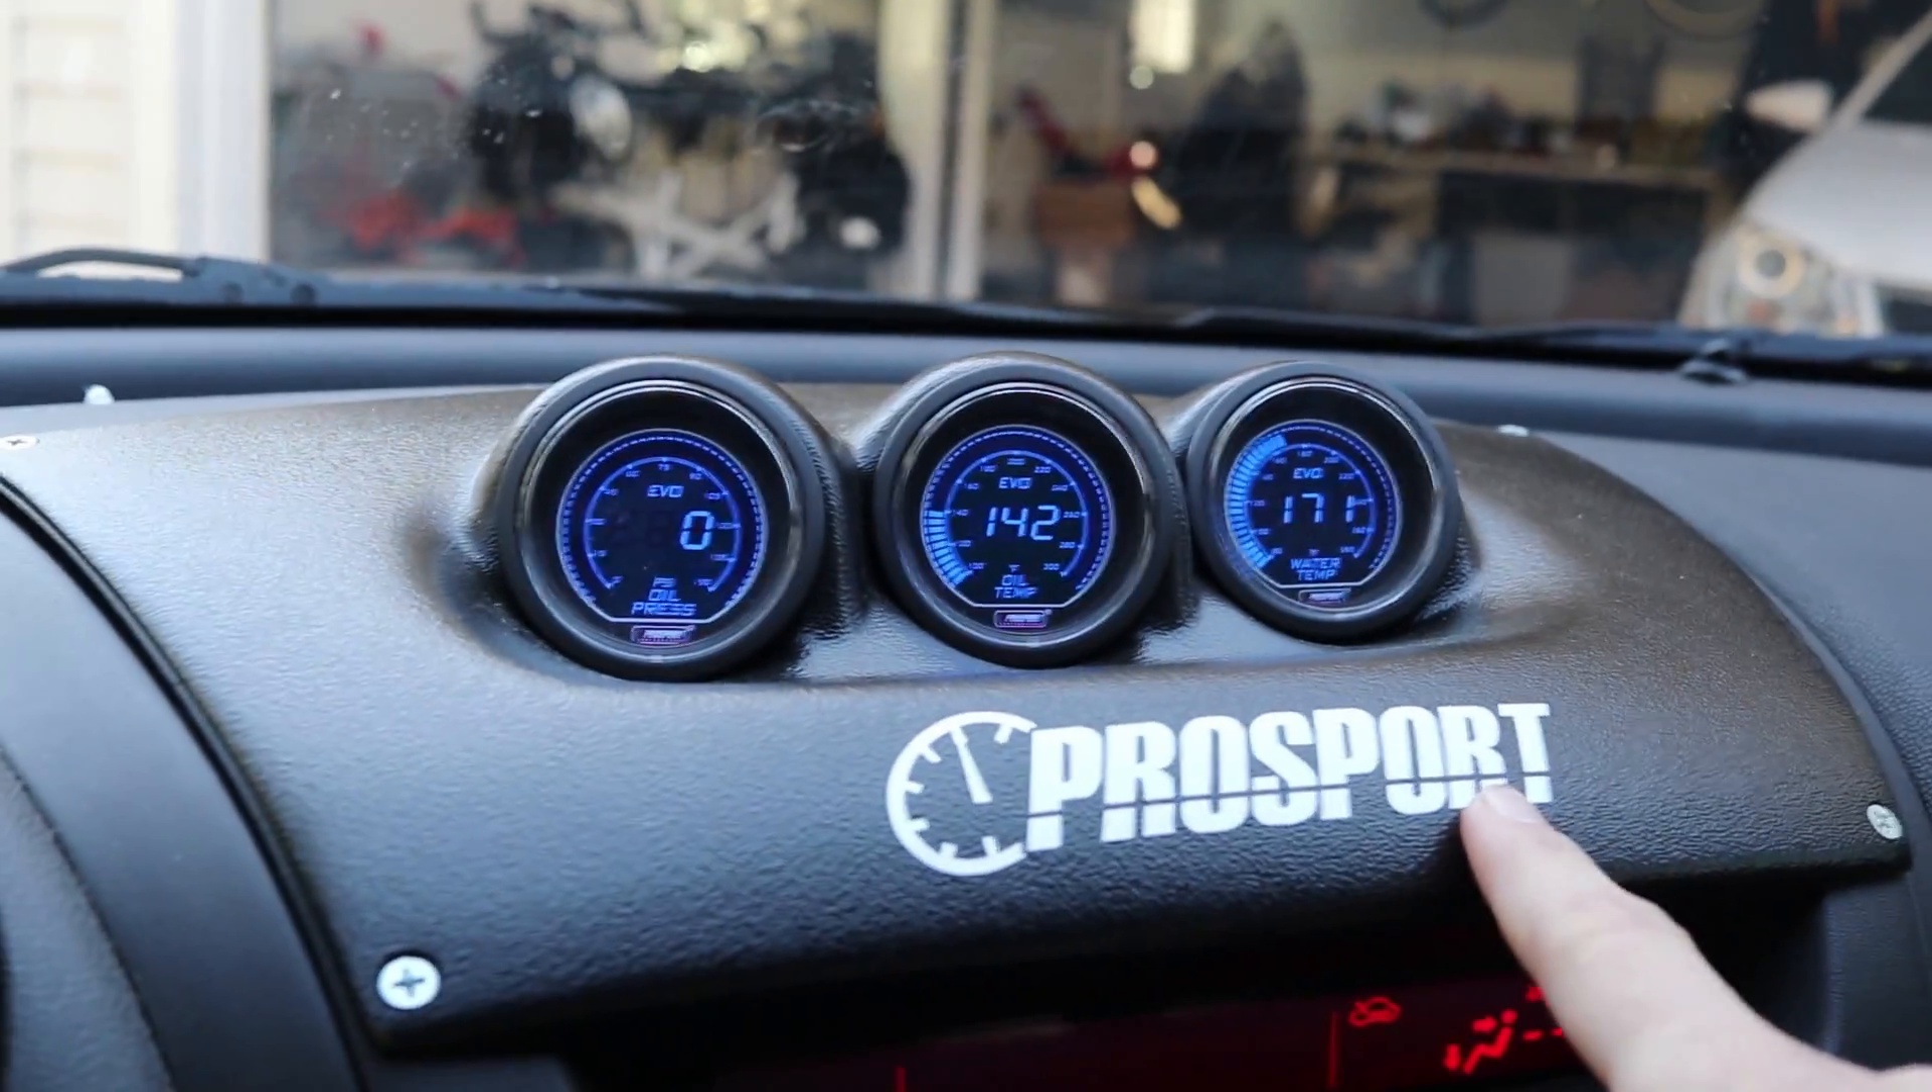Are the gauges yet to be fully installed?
No.